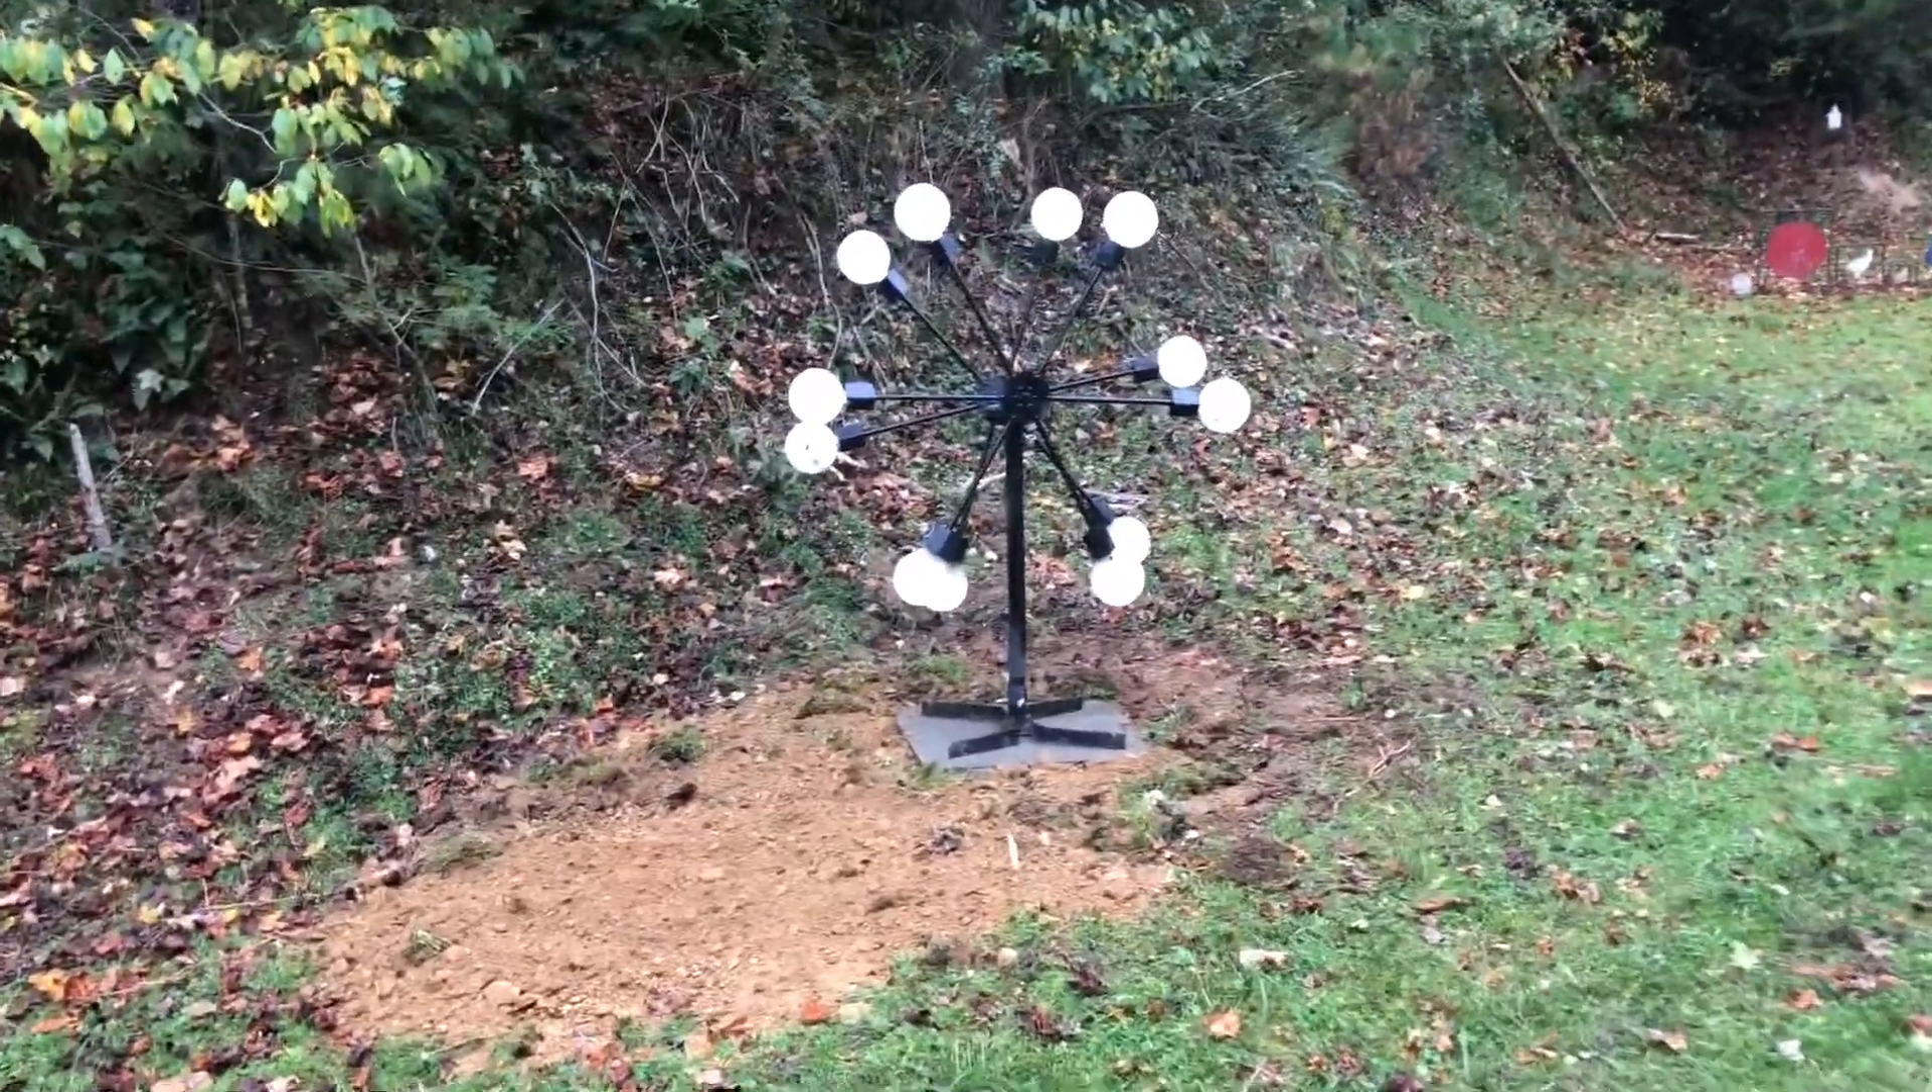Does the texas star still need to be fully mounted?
No.